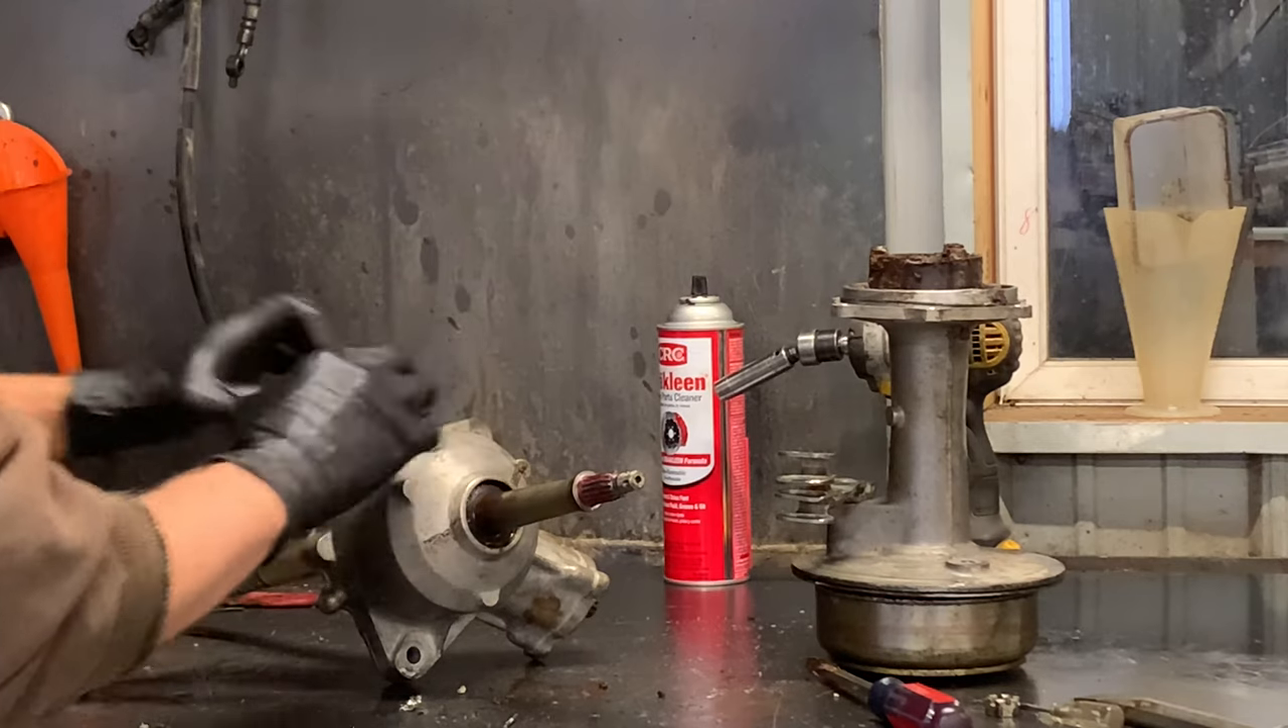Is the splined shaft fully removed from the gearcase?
No.